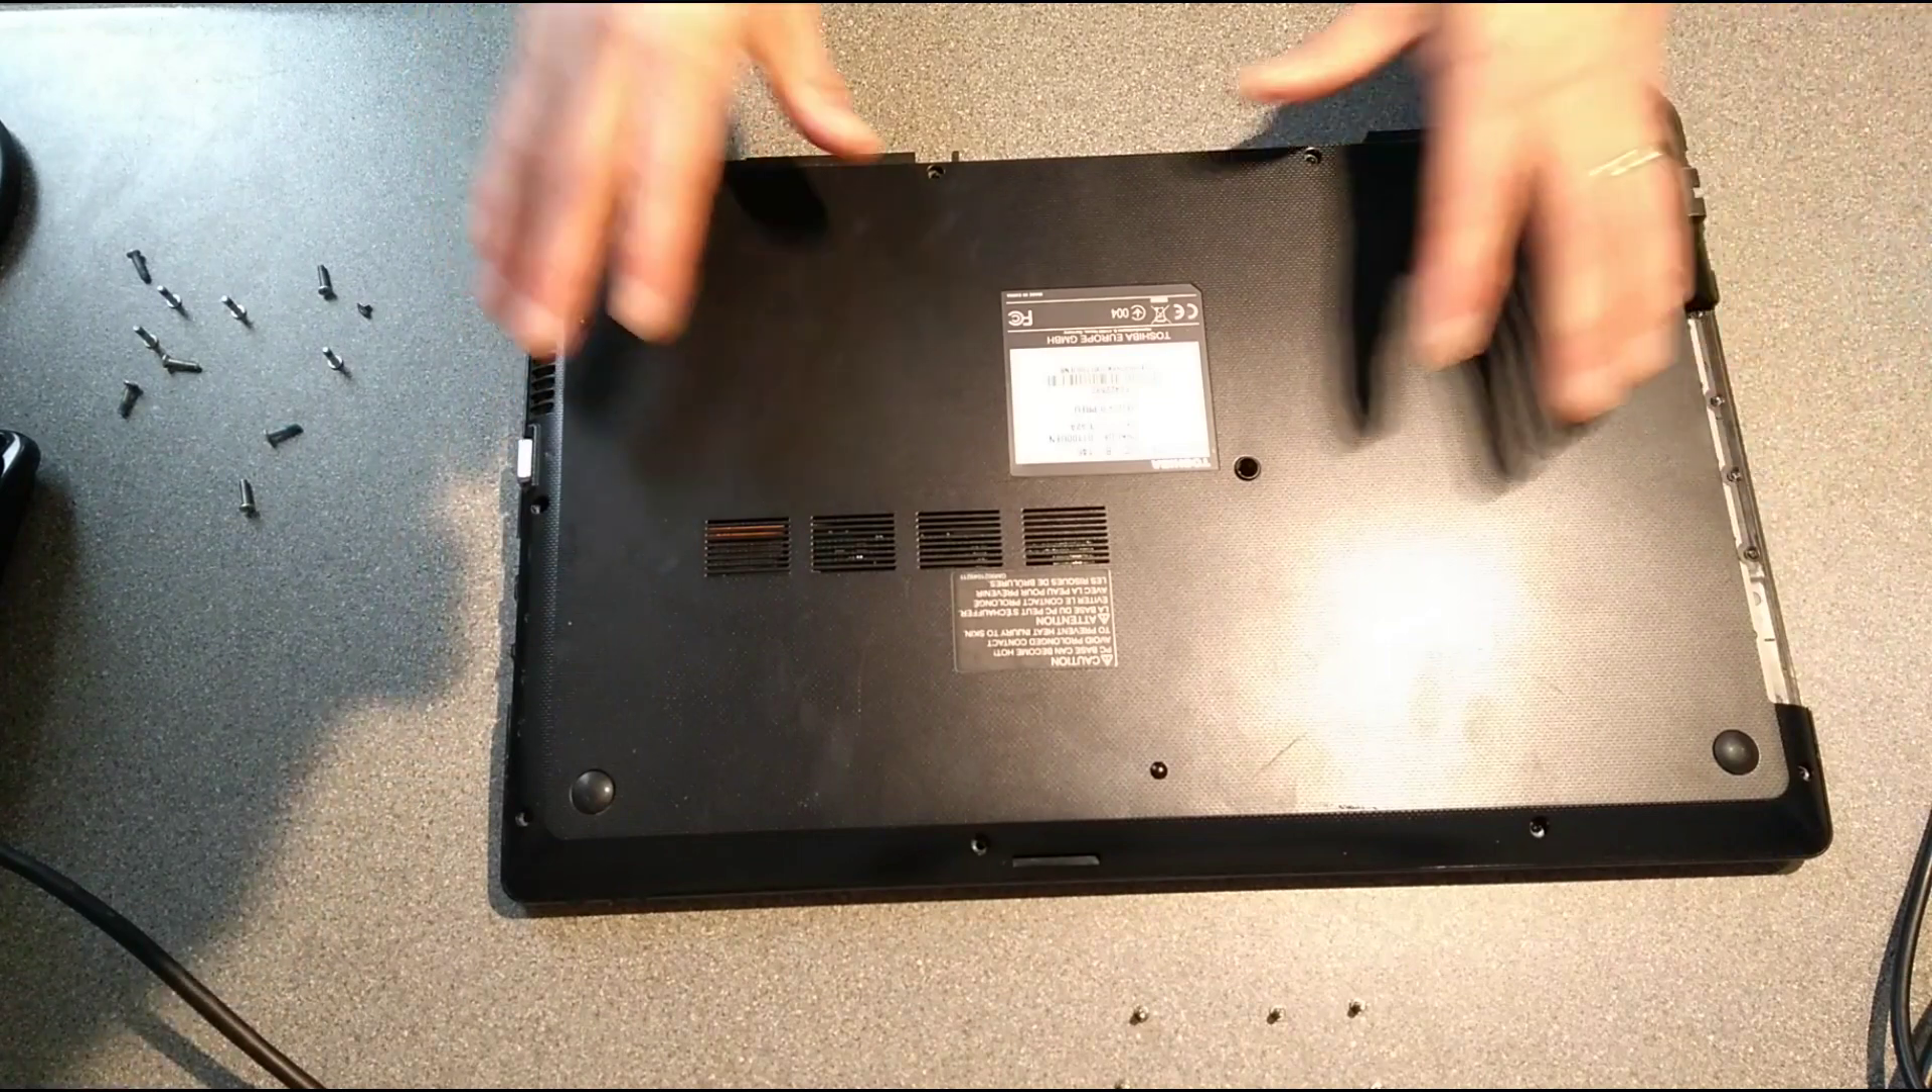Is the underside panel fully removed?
No.